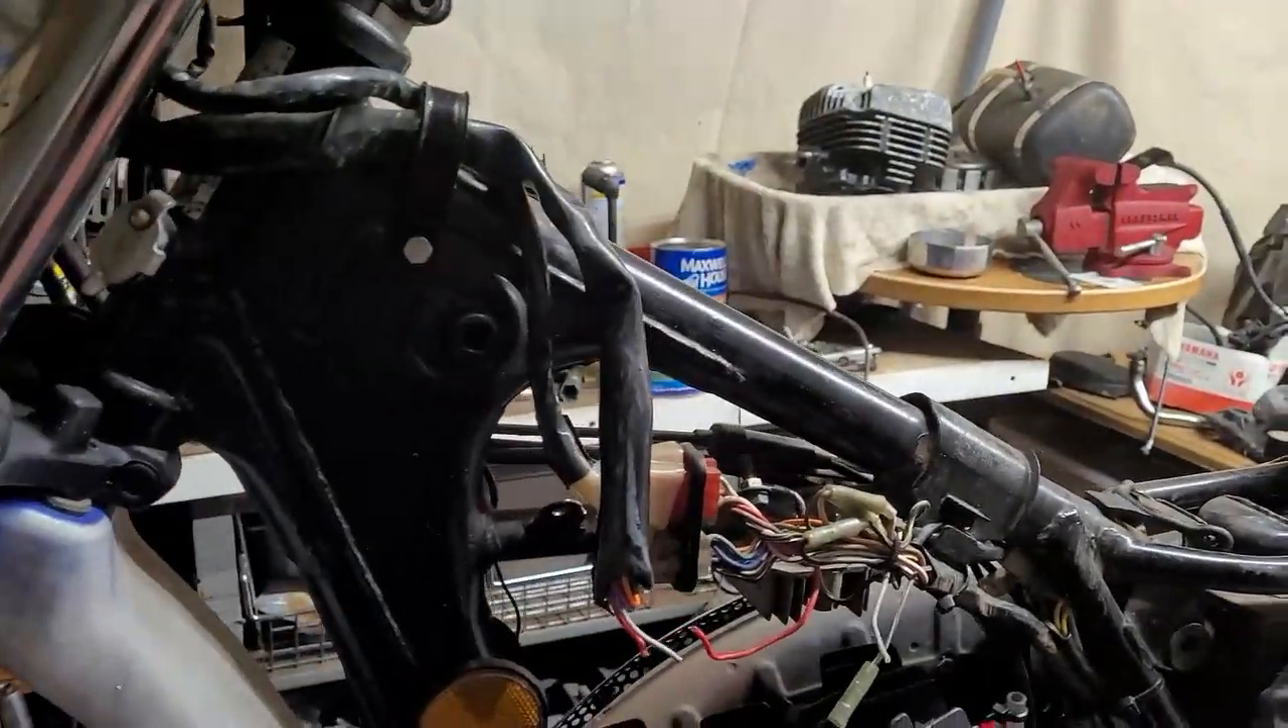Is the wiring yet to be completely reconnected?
Yes.